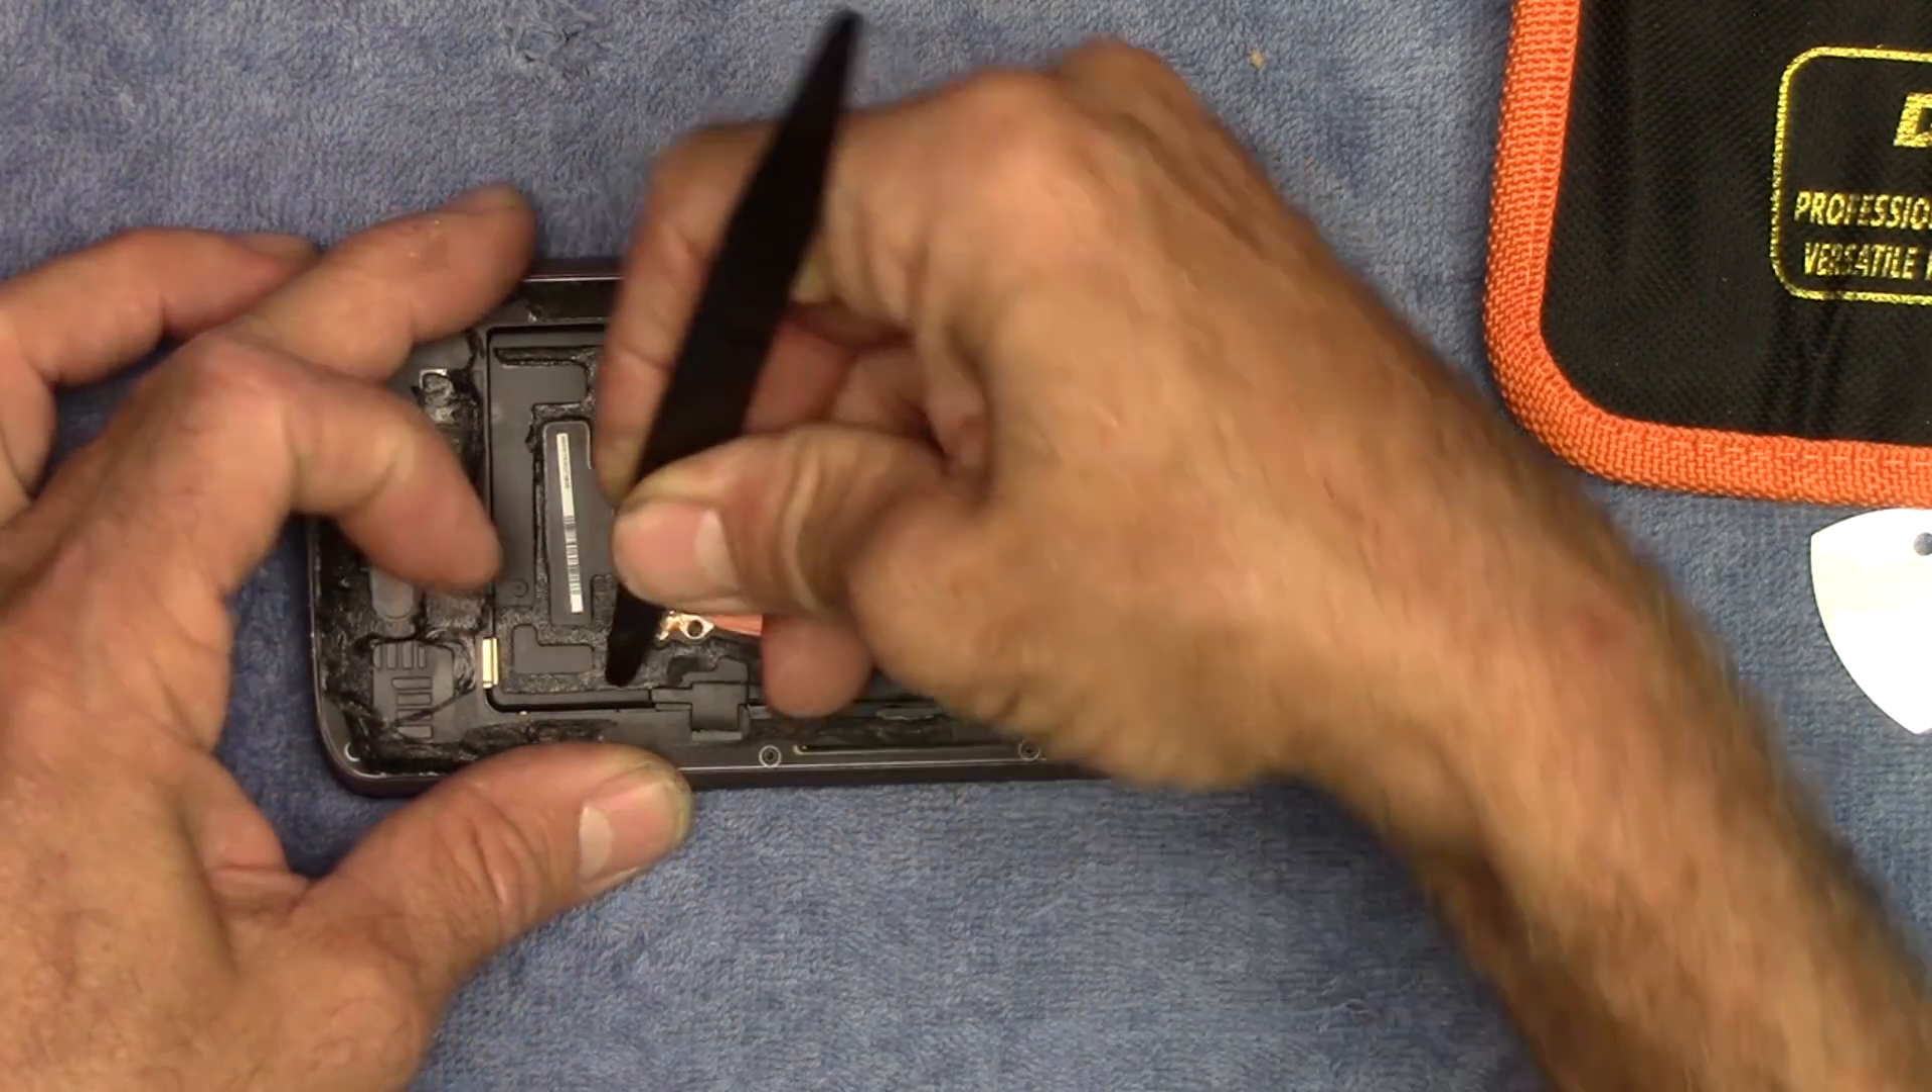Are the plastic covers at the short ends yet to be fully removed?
Yes.